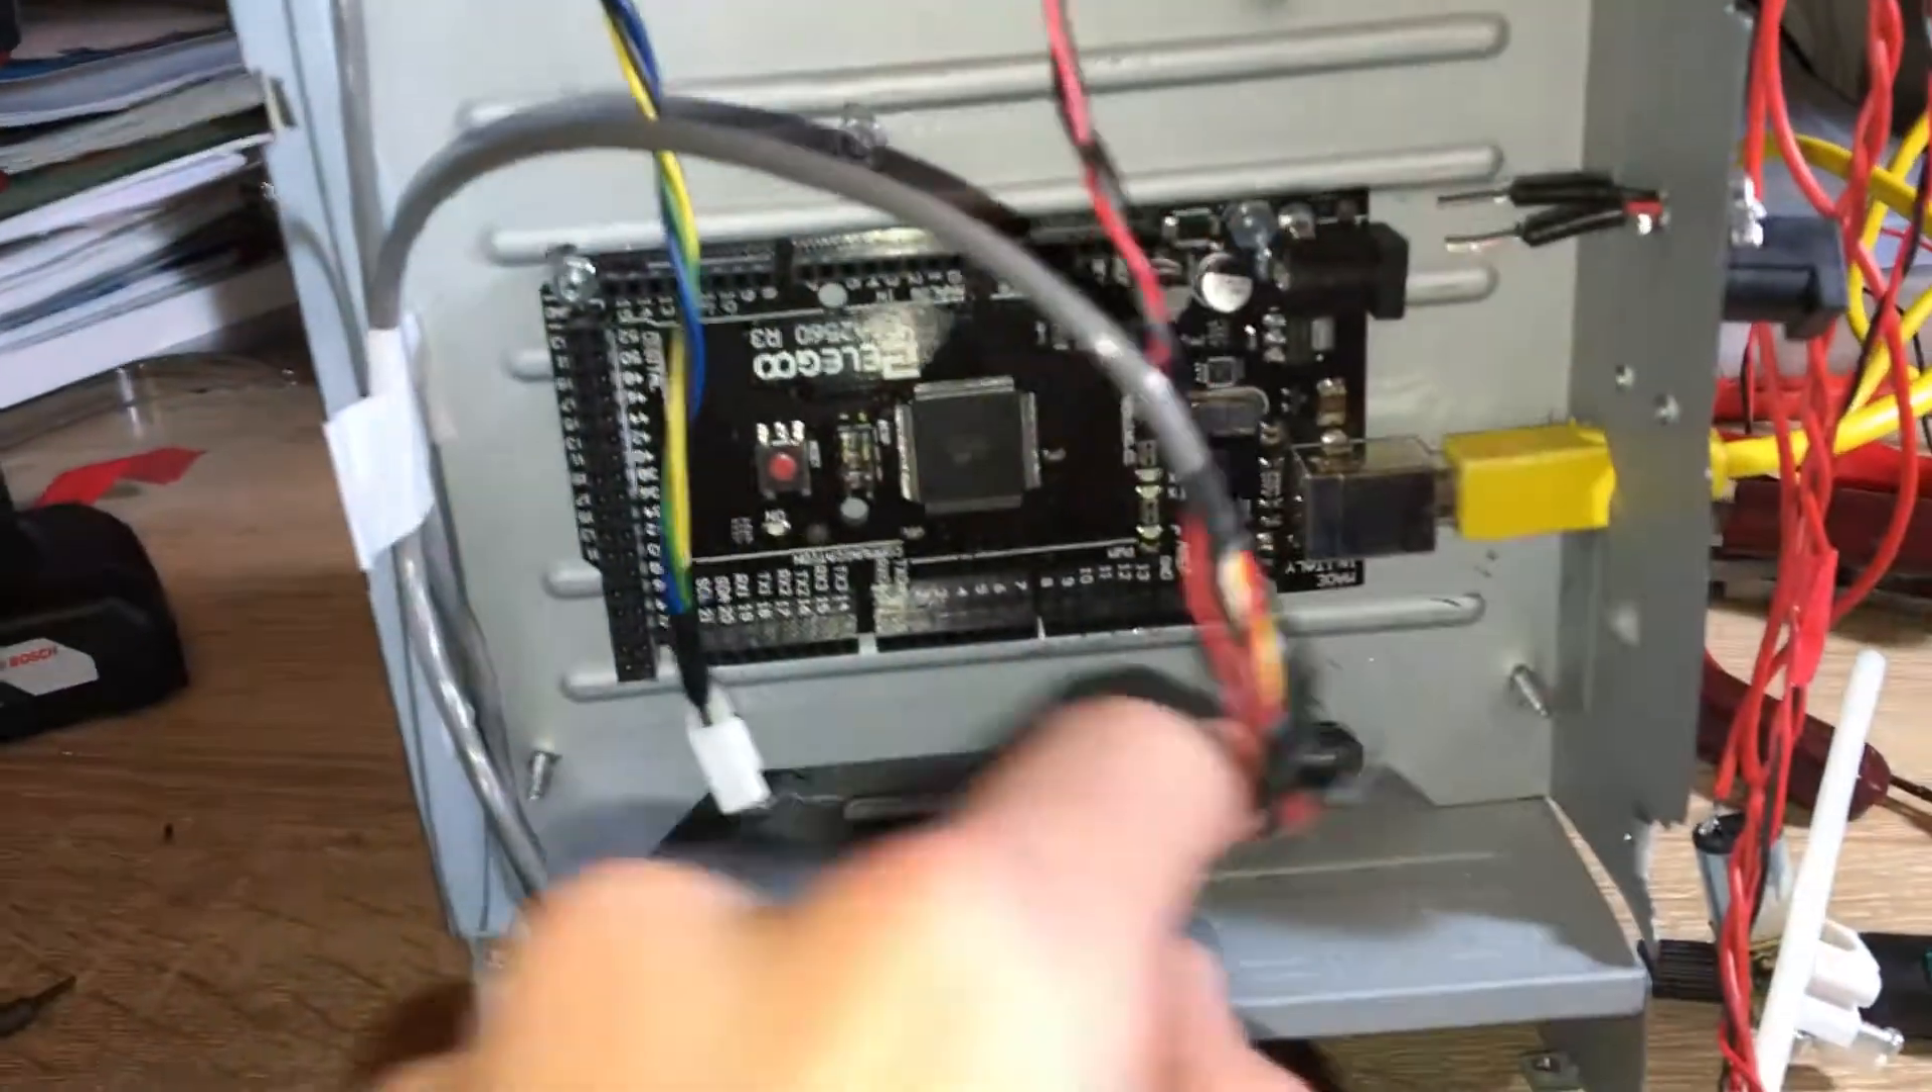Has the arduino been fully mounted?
Yes.